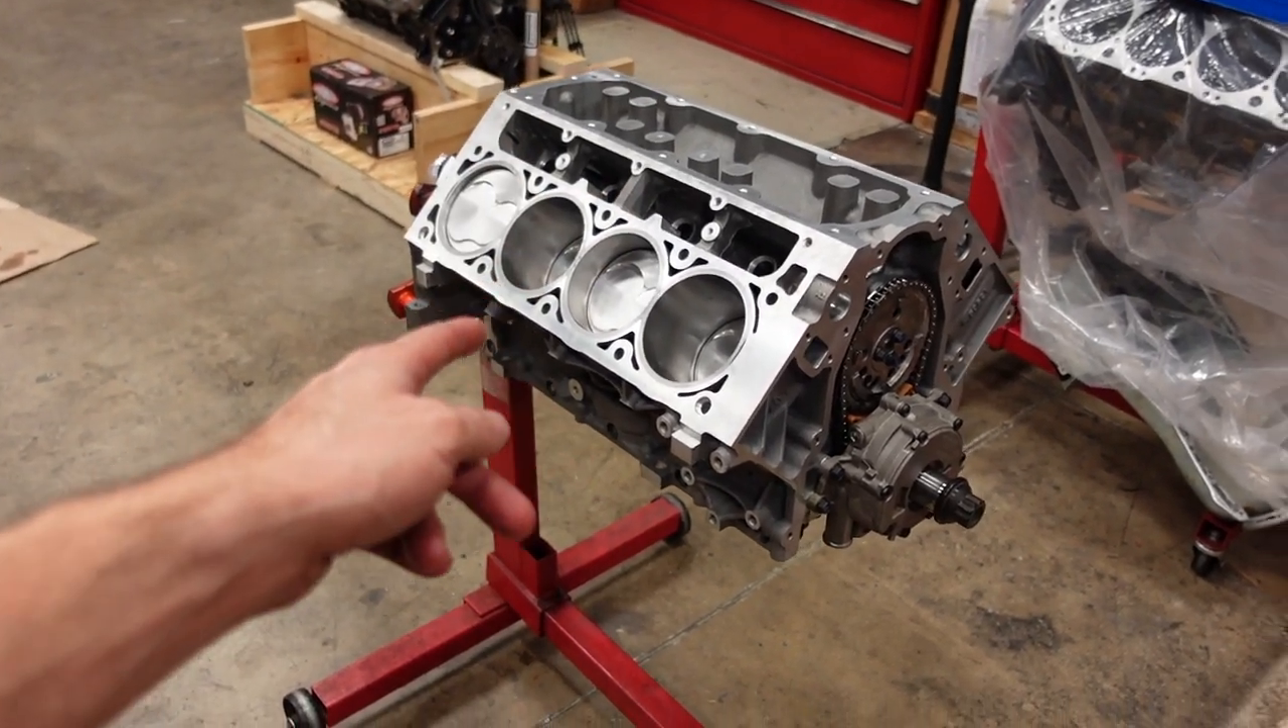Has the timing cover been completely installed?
No.